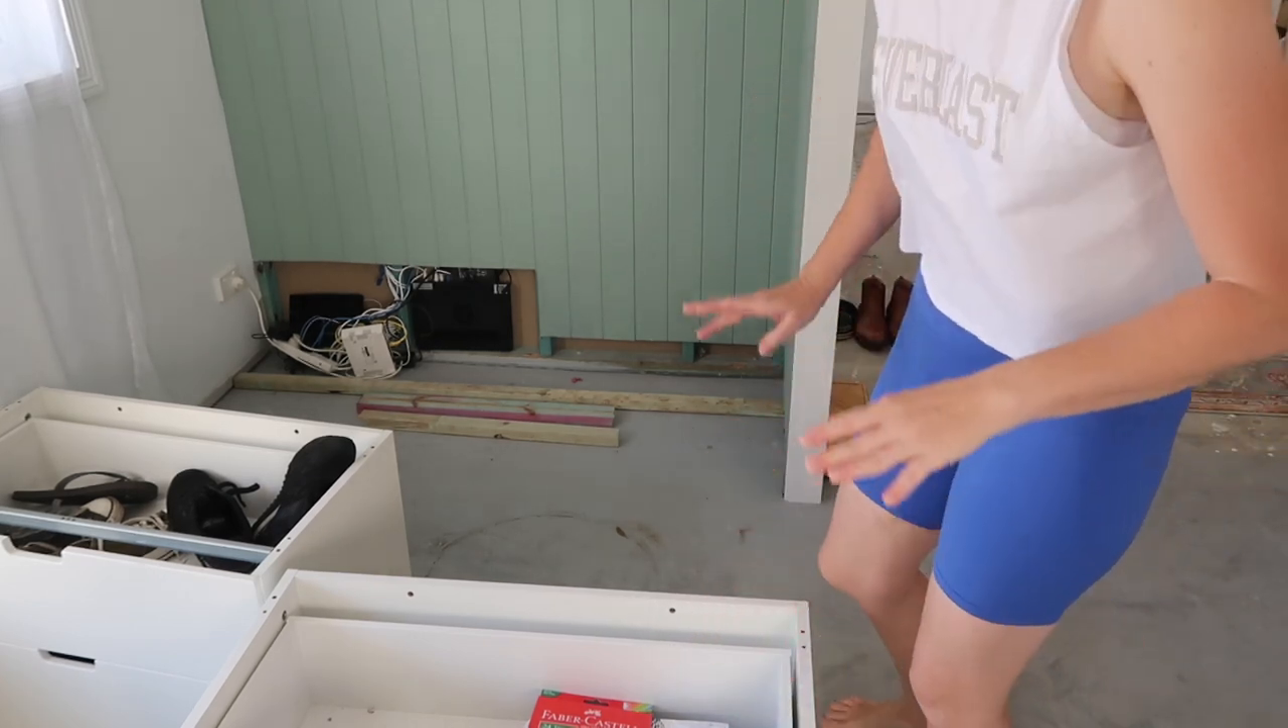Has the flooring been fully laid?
No.